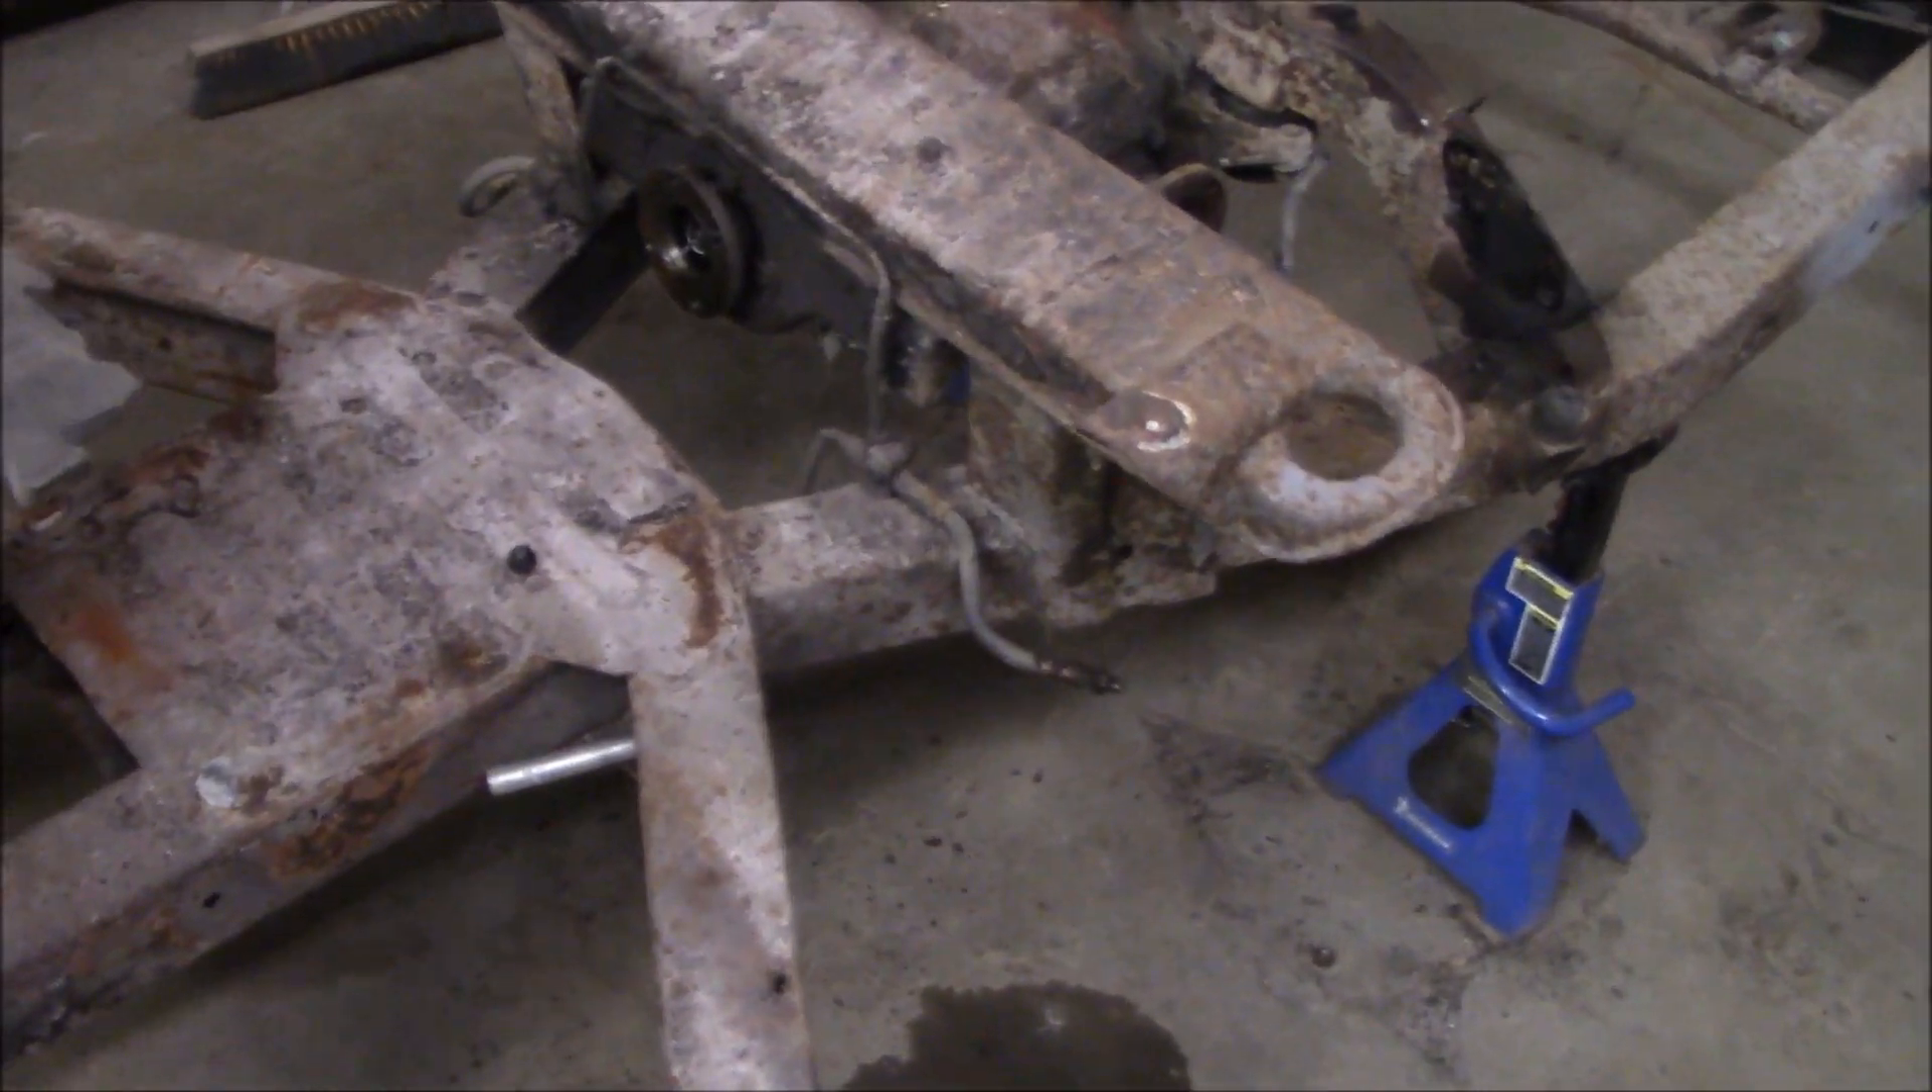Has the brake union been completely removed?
No.